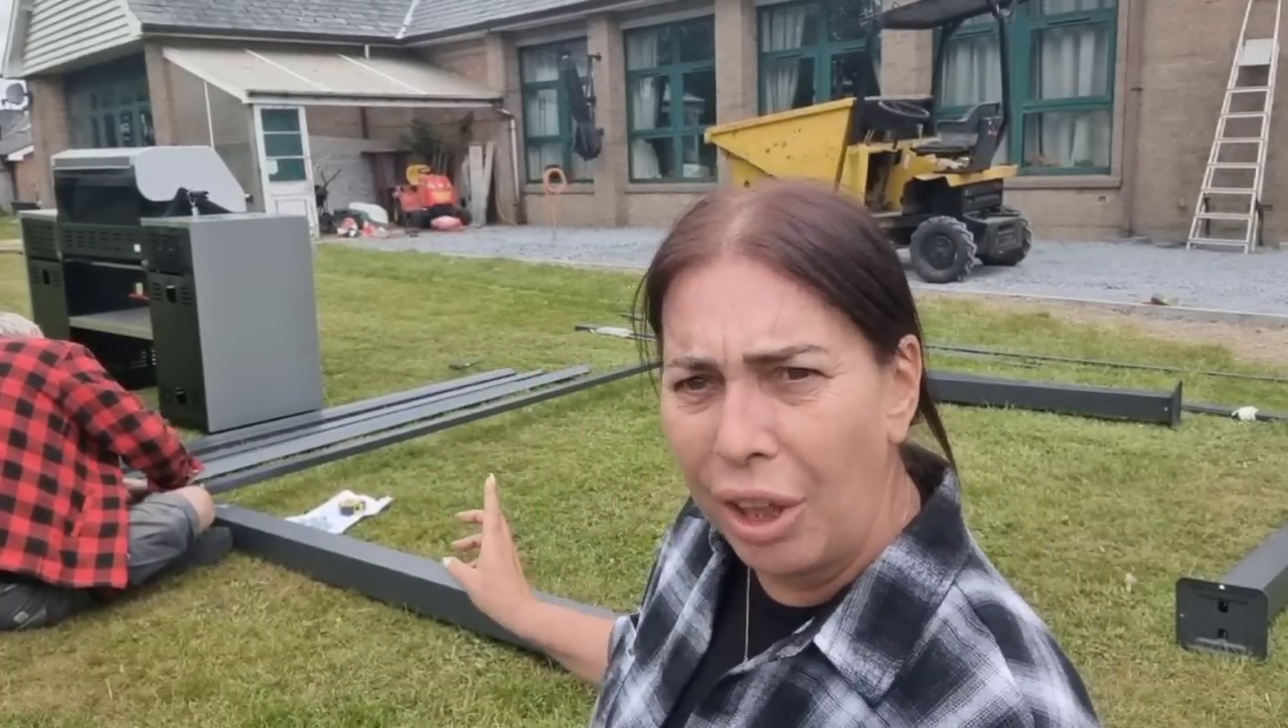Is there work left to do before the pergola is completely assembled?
Yes.